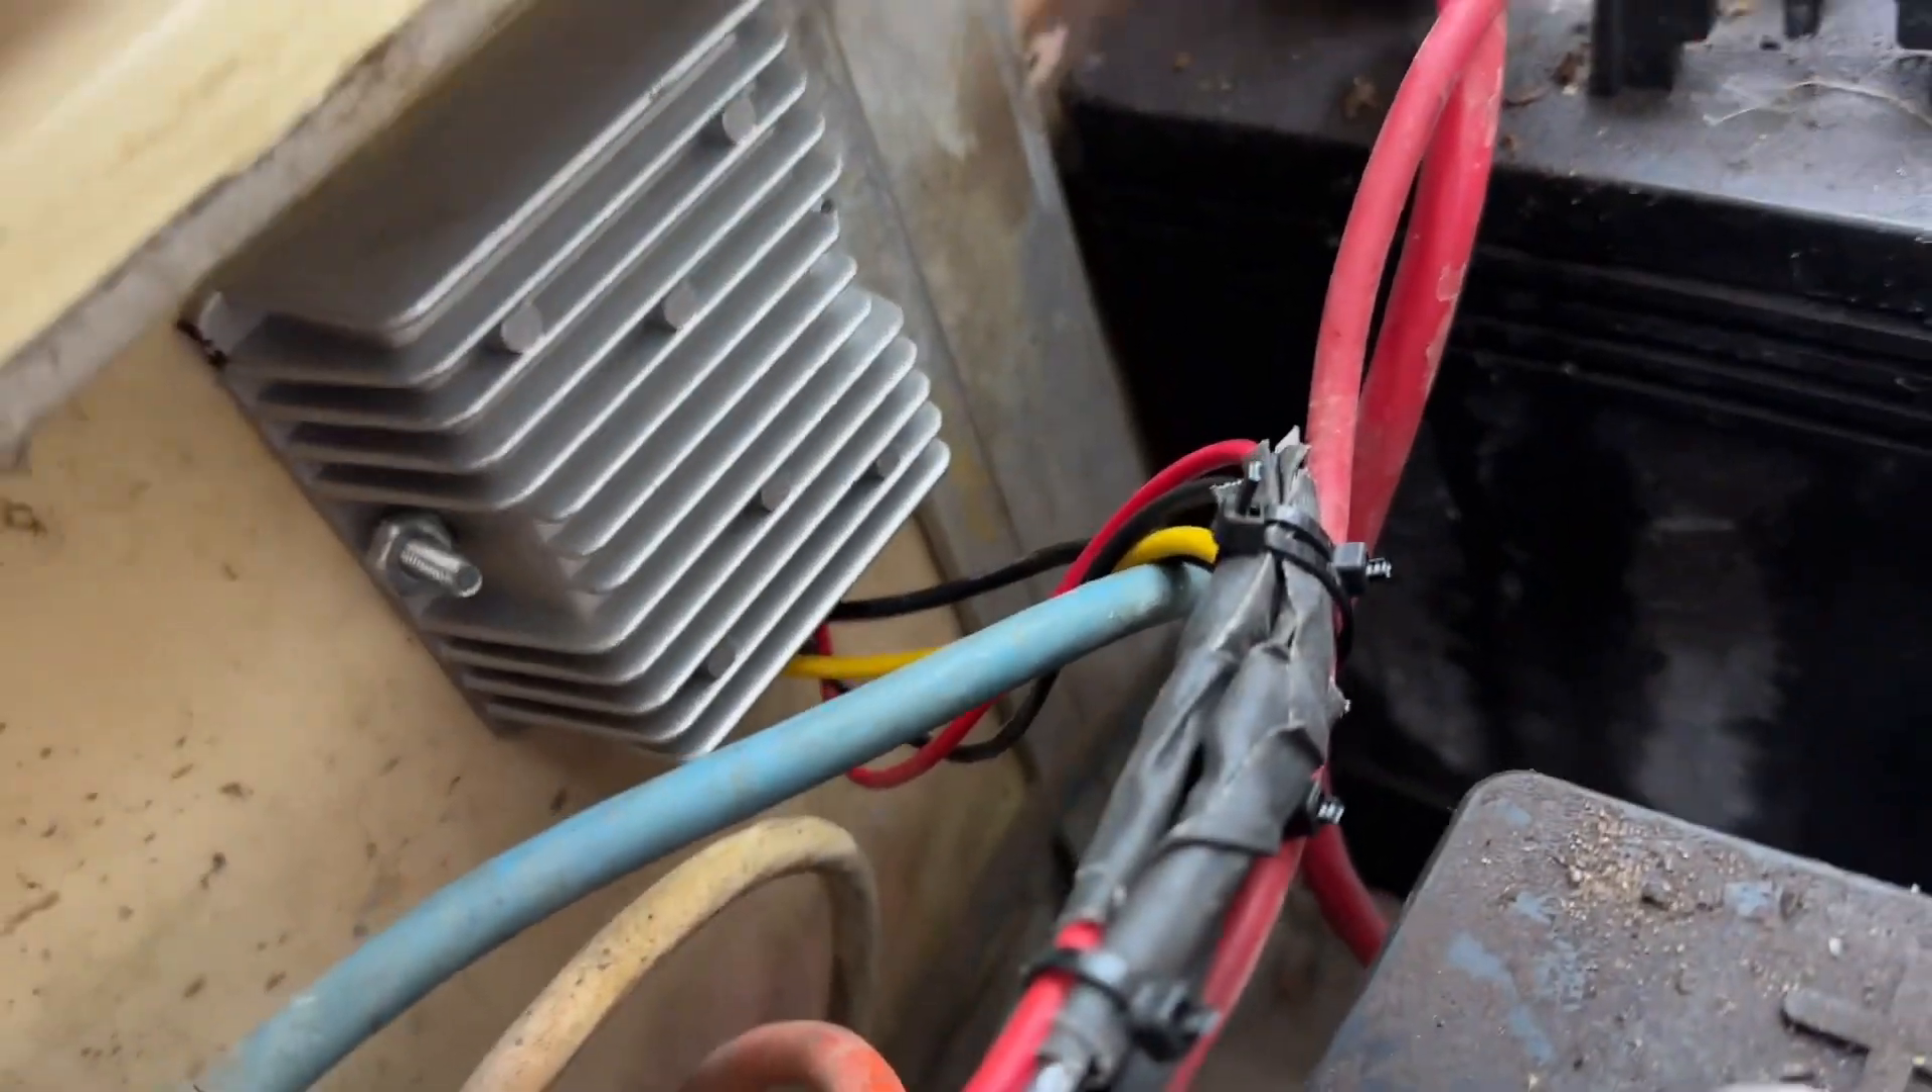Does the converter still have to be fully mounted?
No.